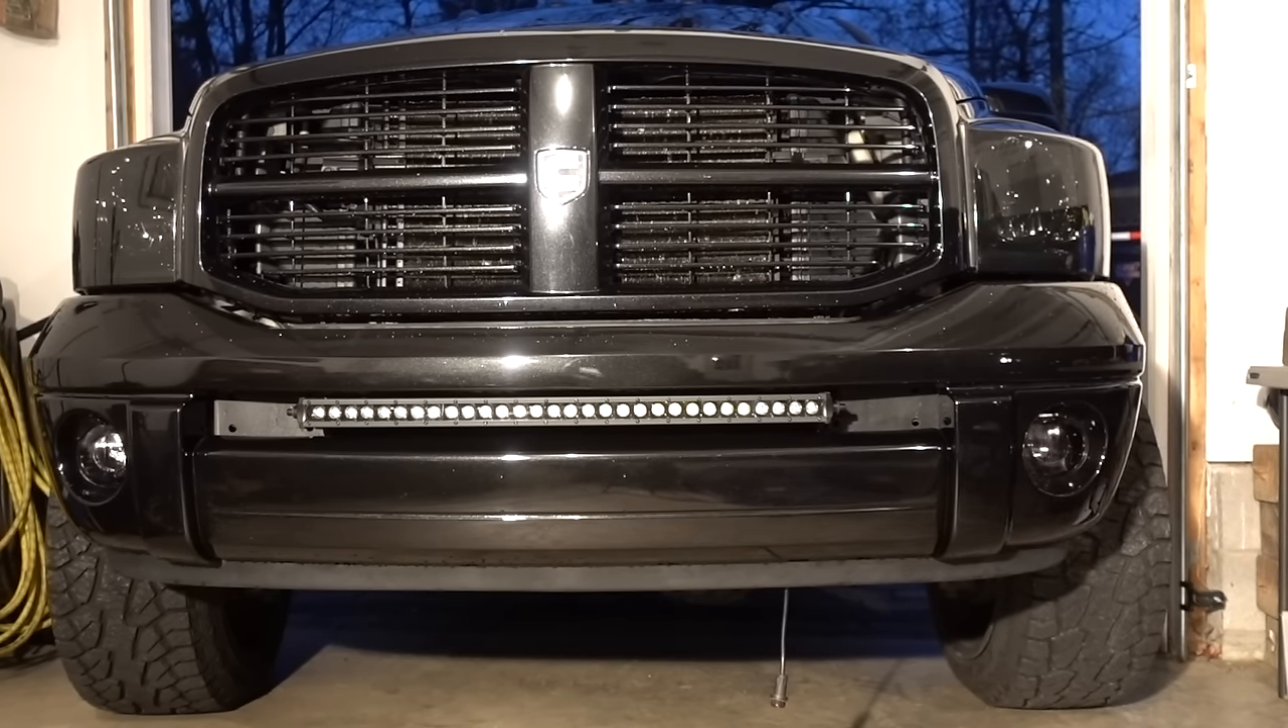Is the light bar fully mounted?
Yes.